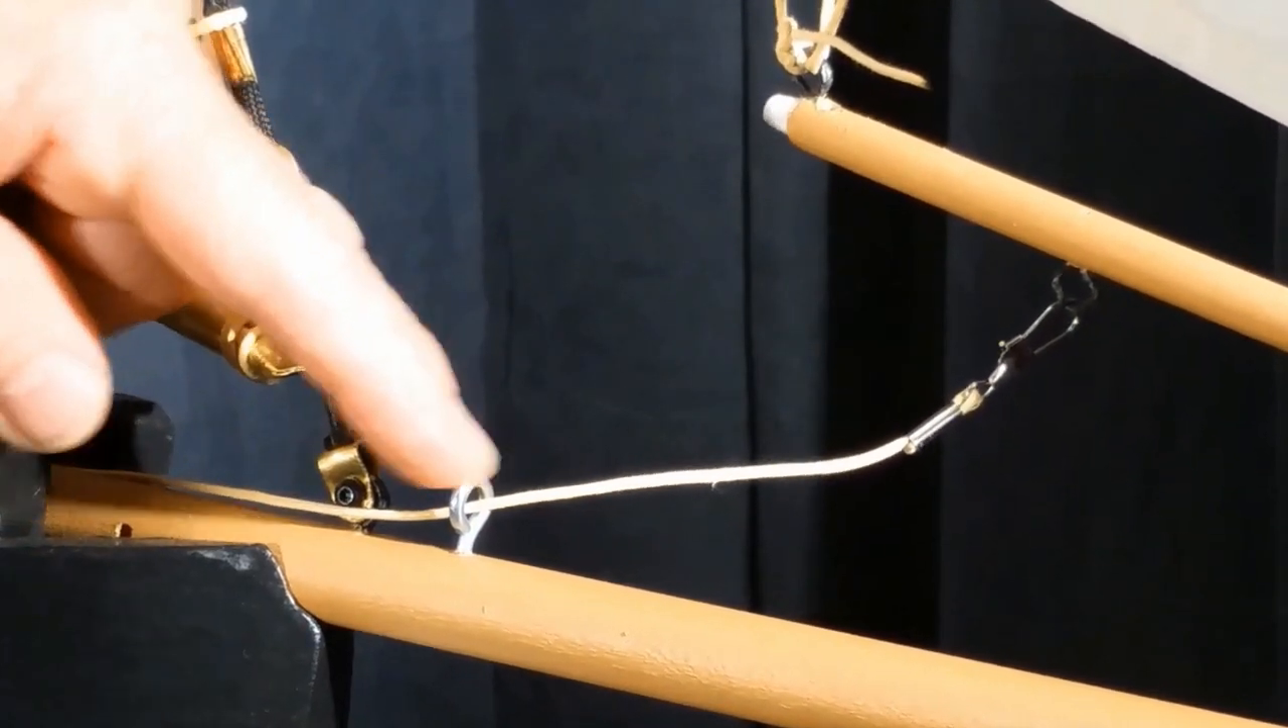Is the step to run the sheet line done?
Yes.